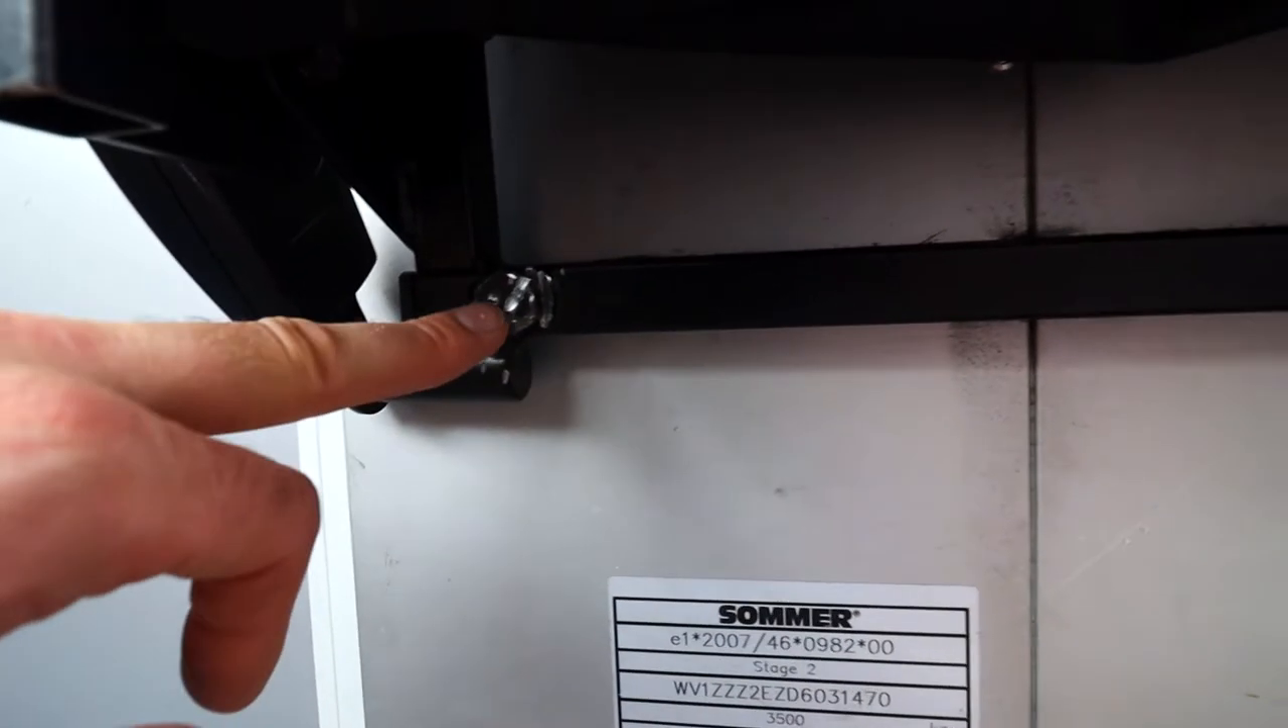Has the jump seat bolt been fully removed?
No.